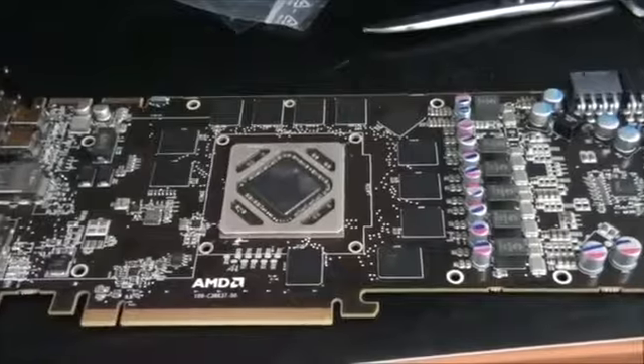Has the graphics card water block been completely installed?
No.